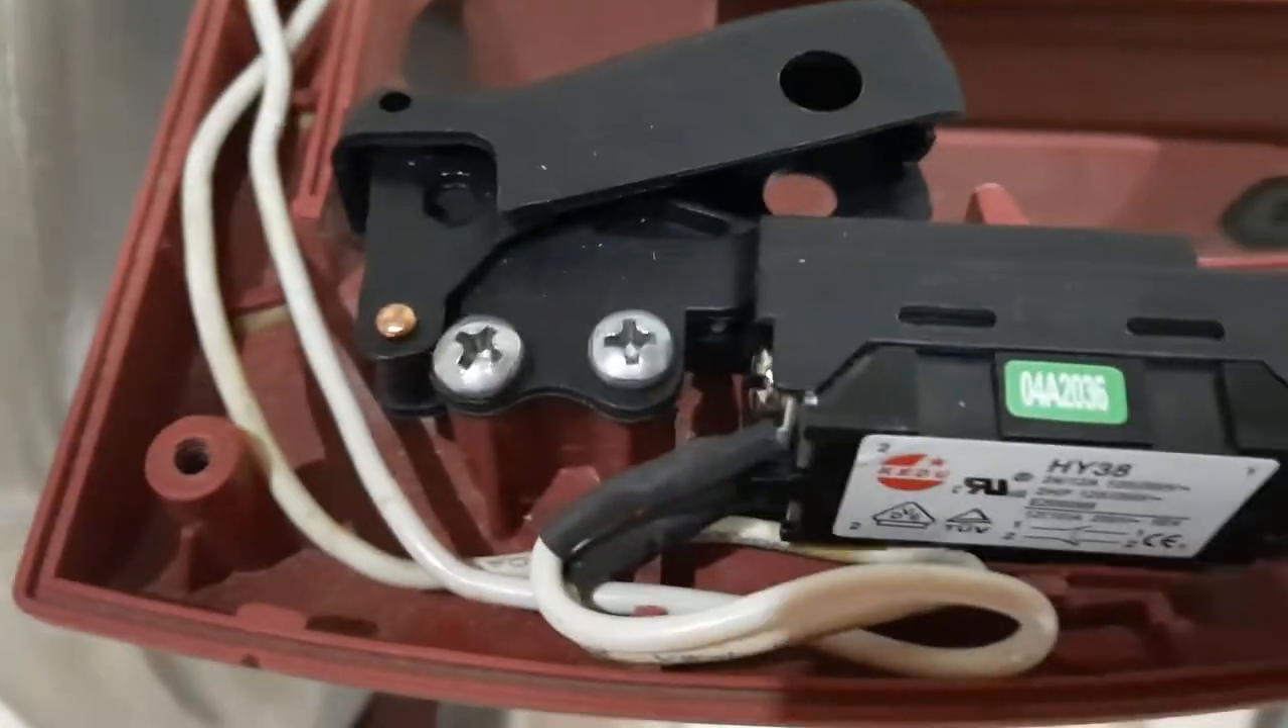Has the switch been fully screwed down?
Yes.